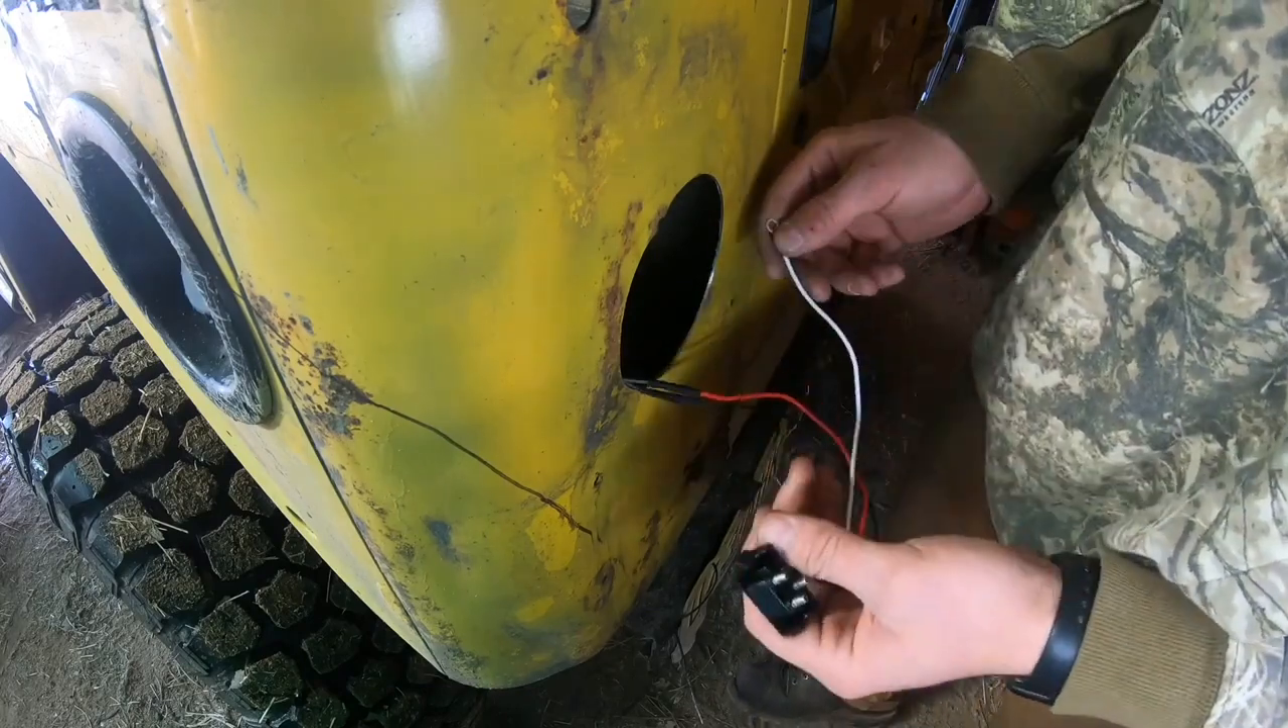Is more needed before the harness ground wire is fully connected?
Yes.